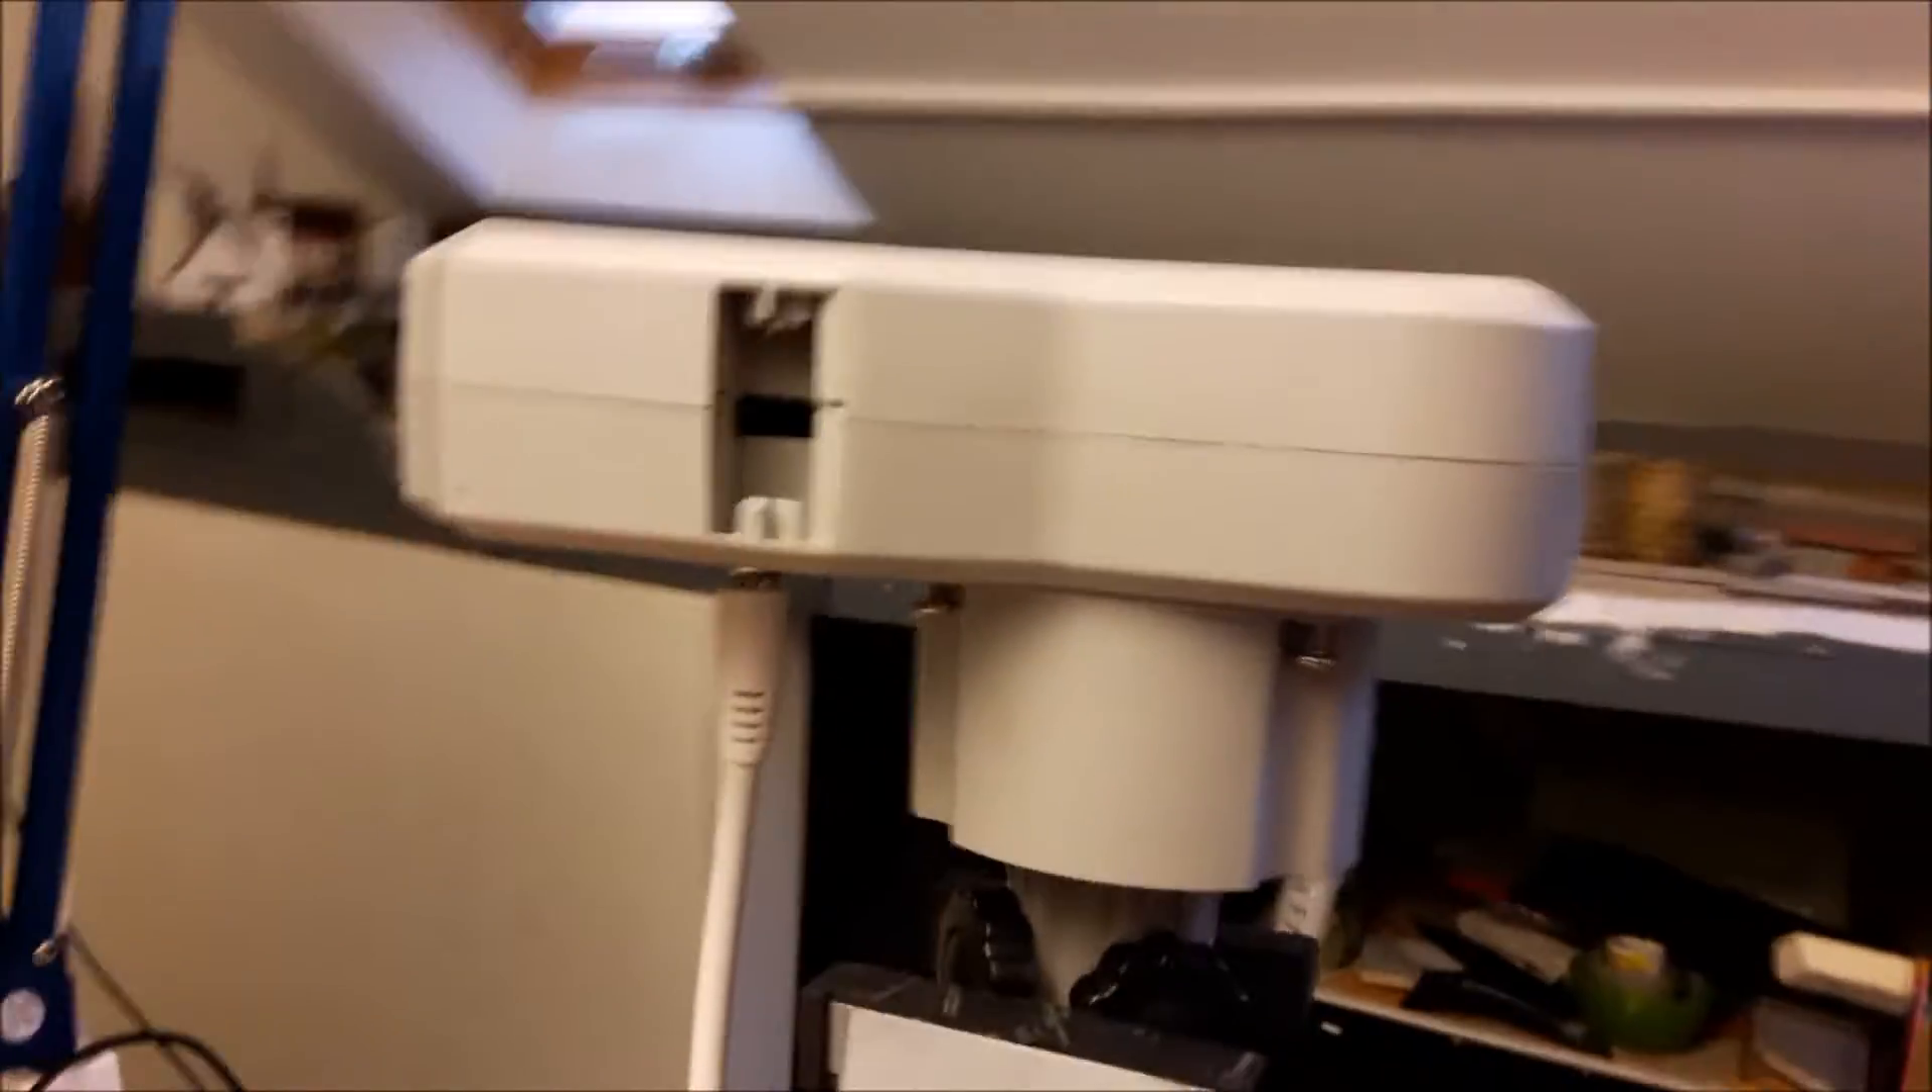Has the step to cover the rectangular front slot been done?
No.